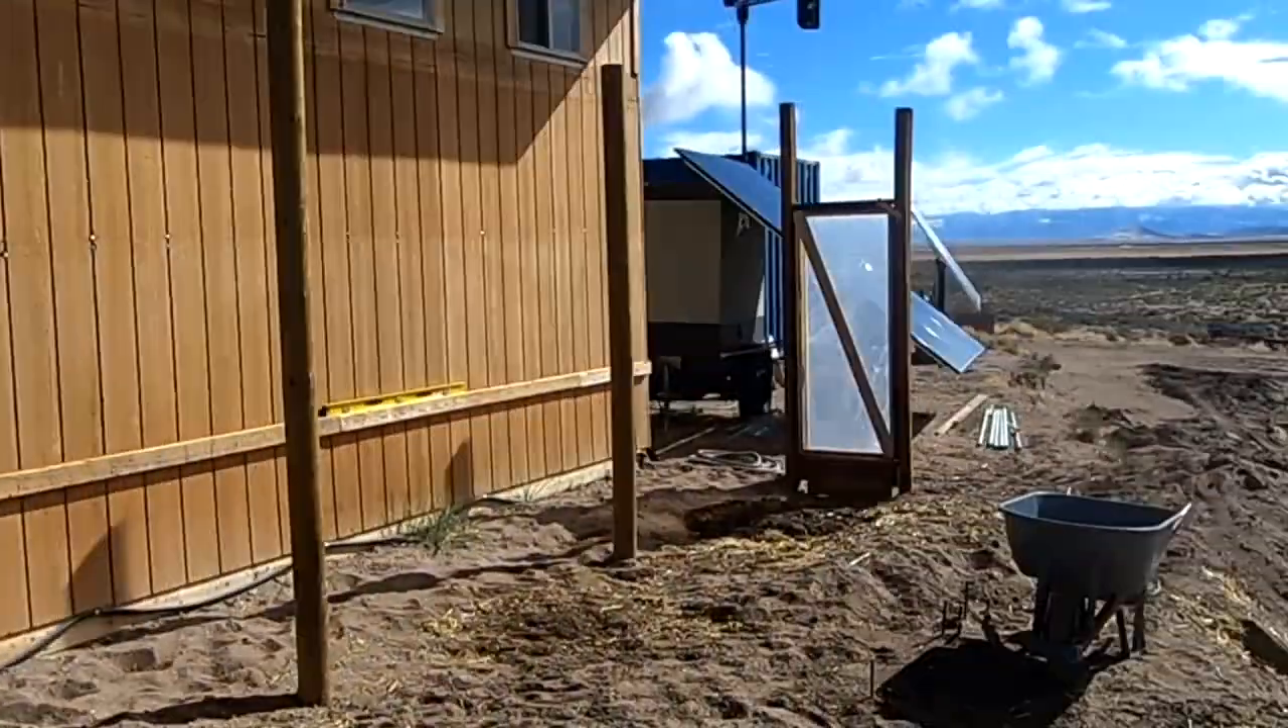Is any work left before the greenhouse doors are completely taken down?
Yes.